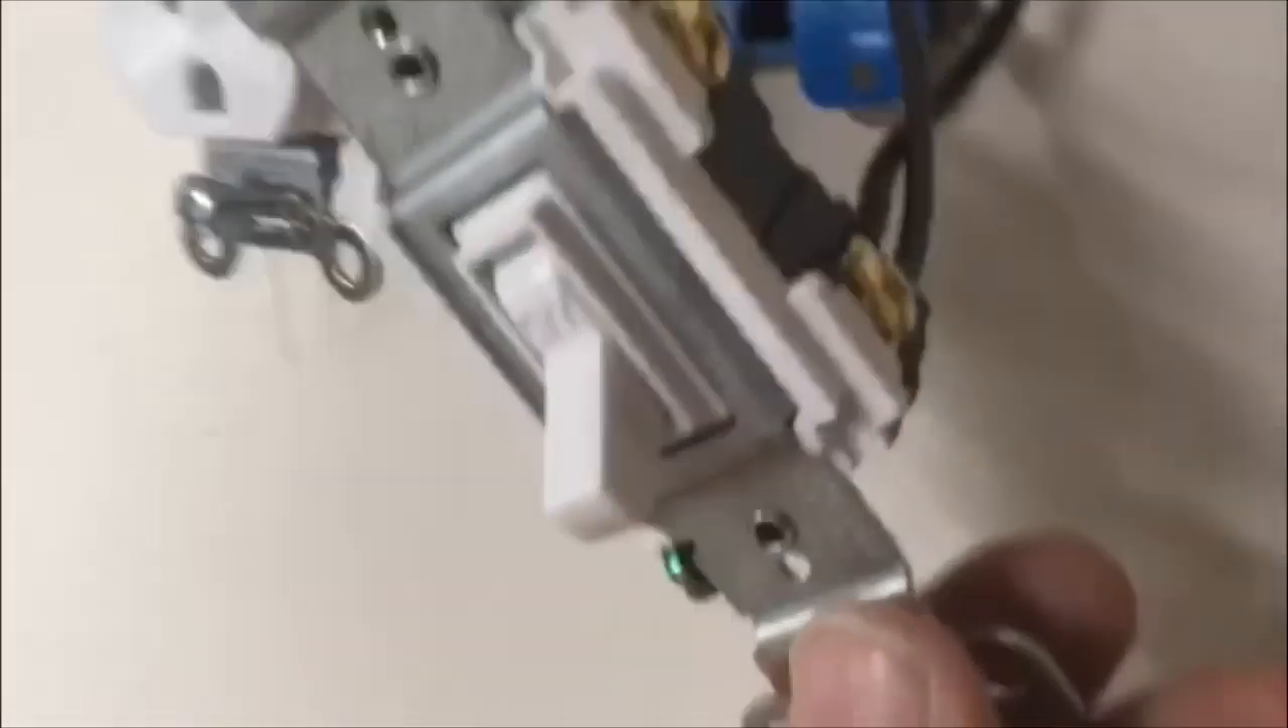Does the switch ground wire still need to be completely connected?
Yes.